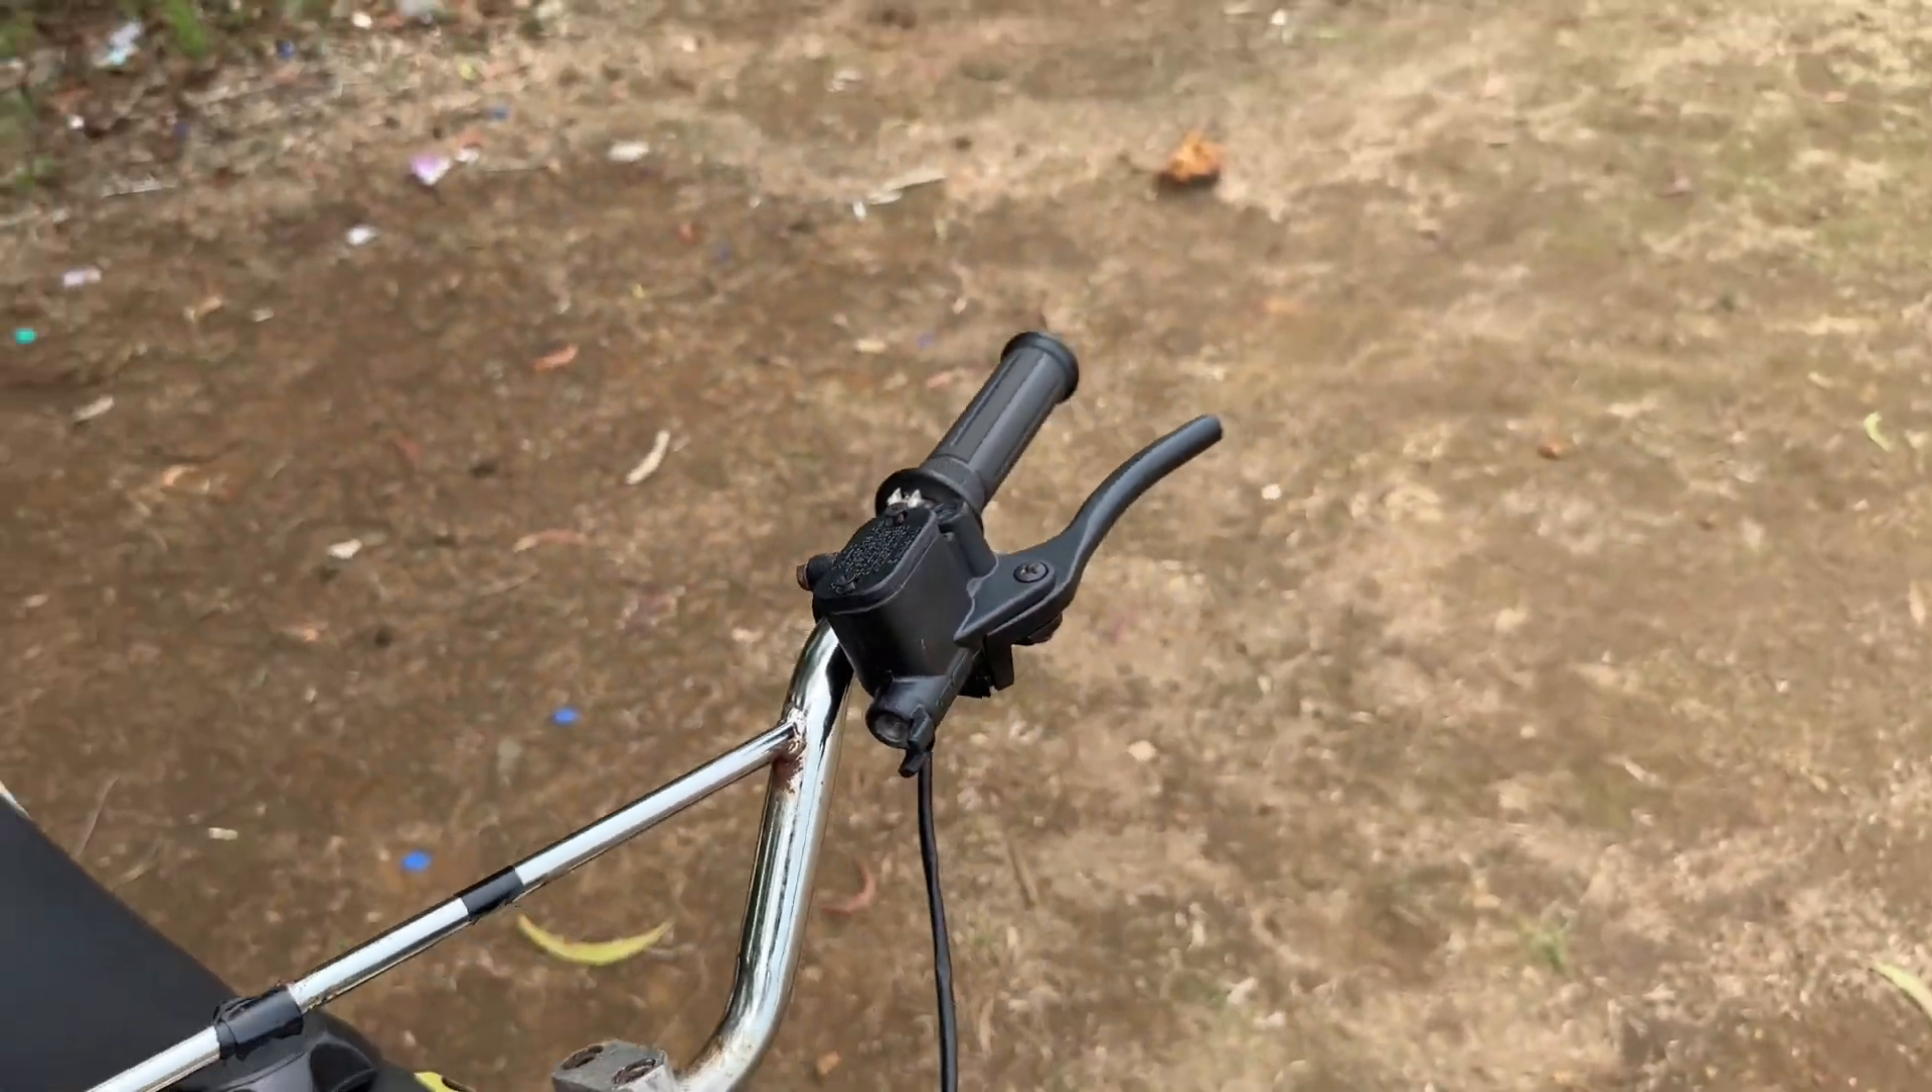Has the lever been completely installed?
Yes.